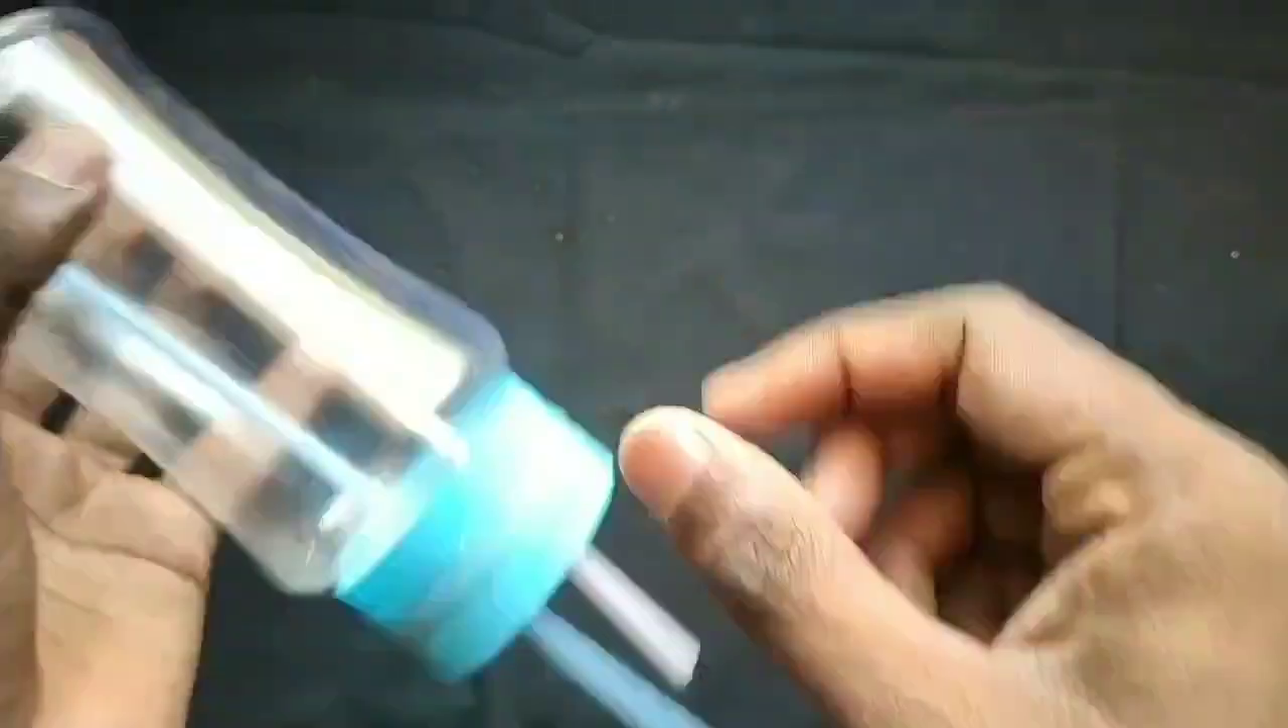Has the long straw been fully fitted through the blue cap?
Yes.